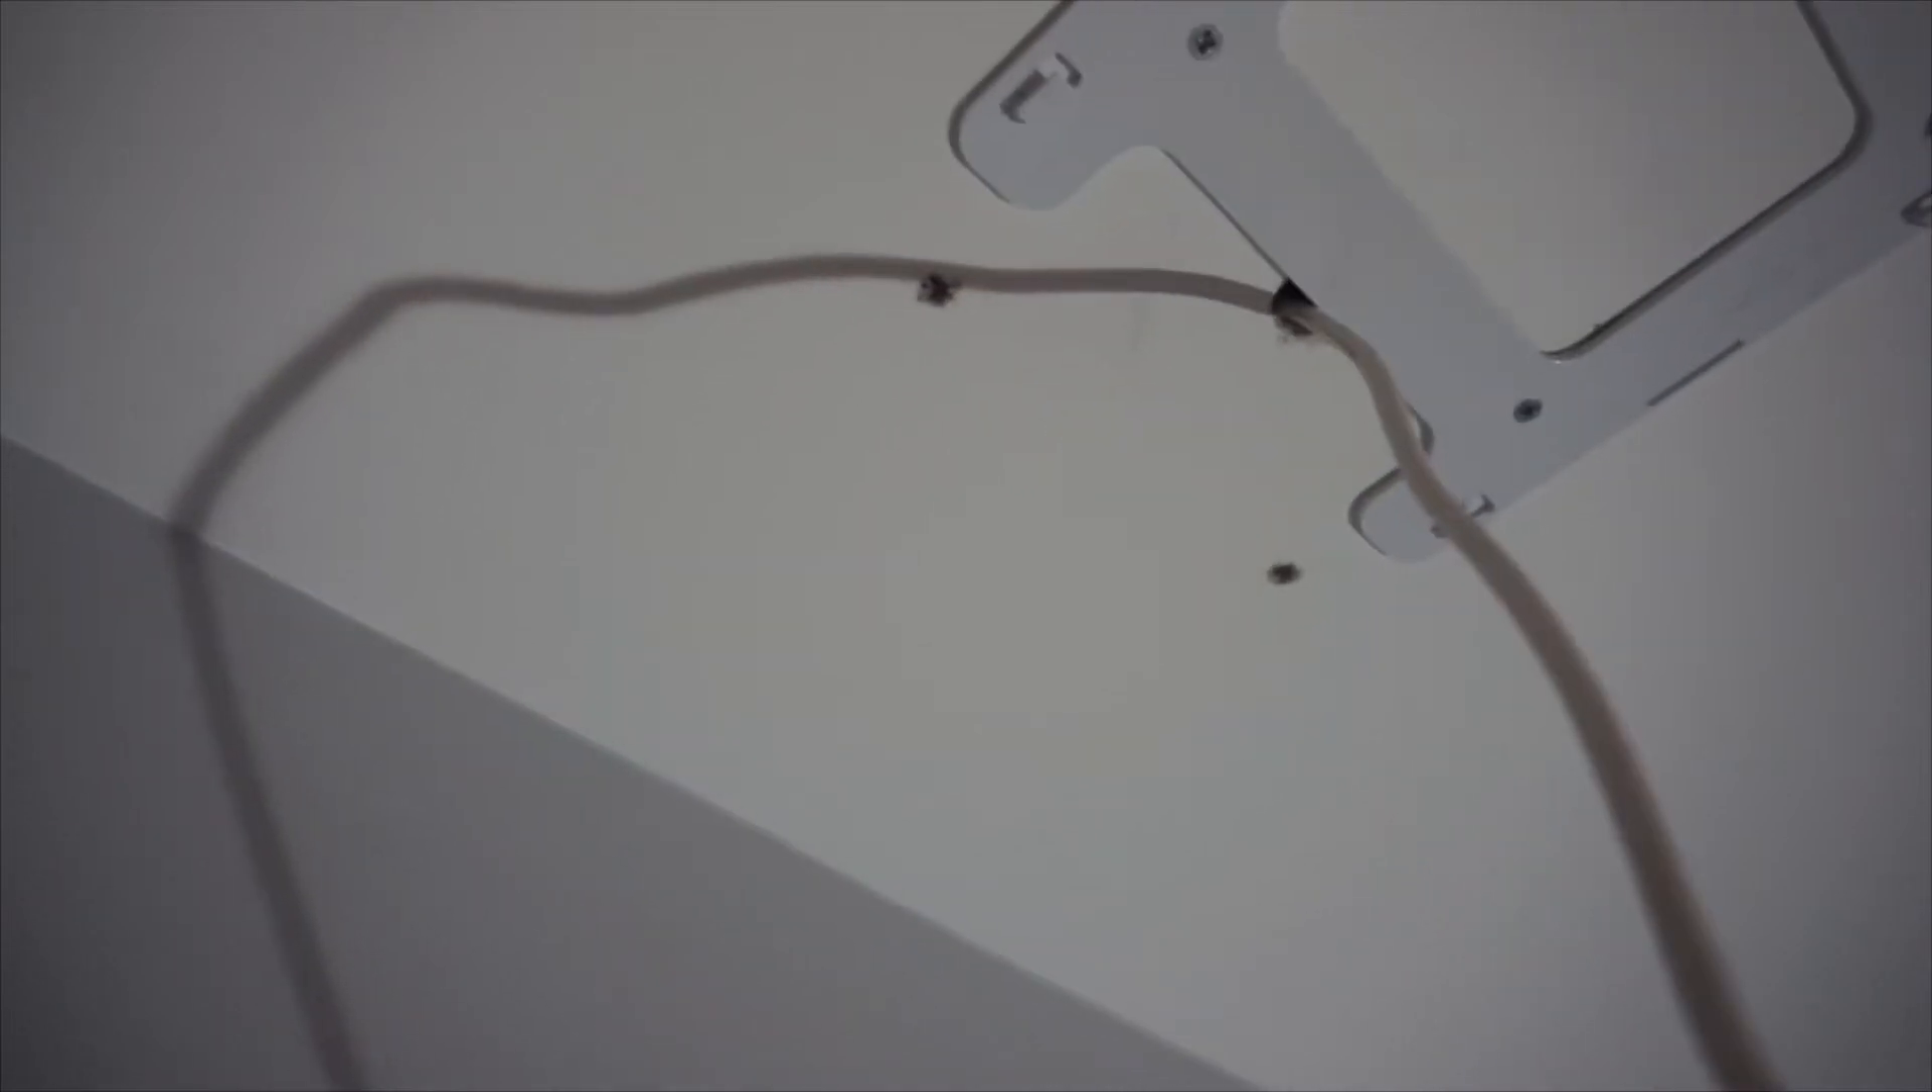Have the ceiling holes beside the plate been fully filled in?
No.